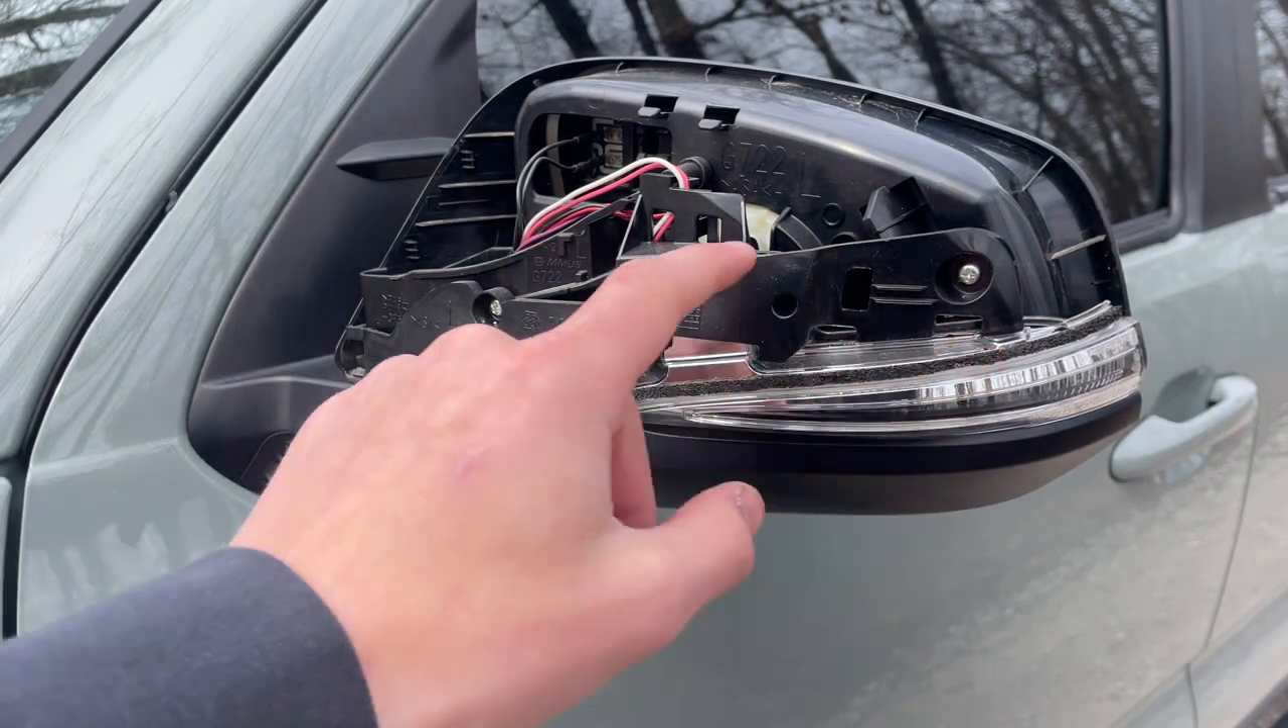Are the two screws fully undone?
No.